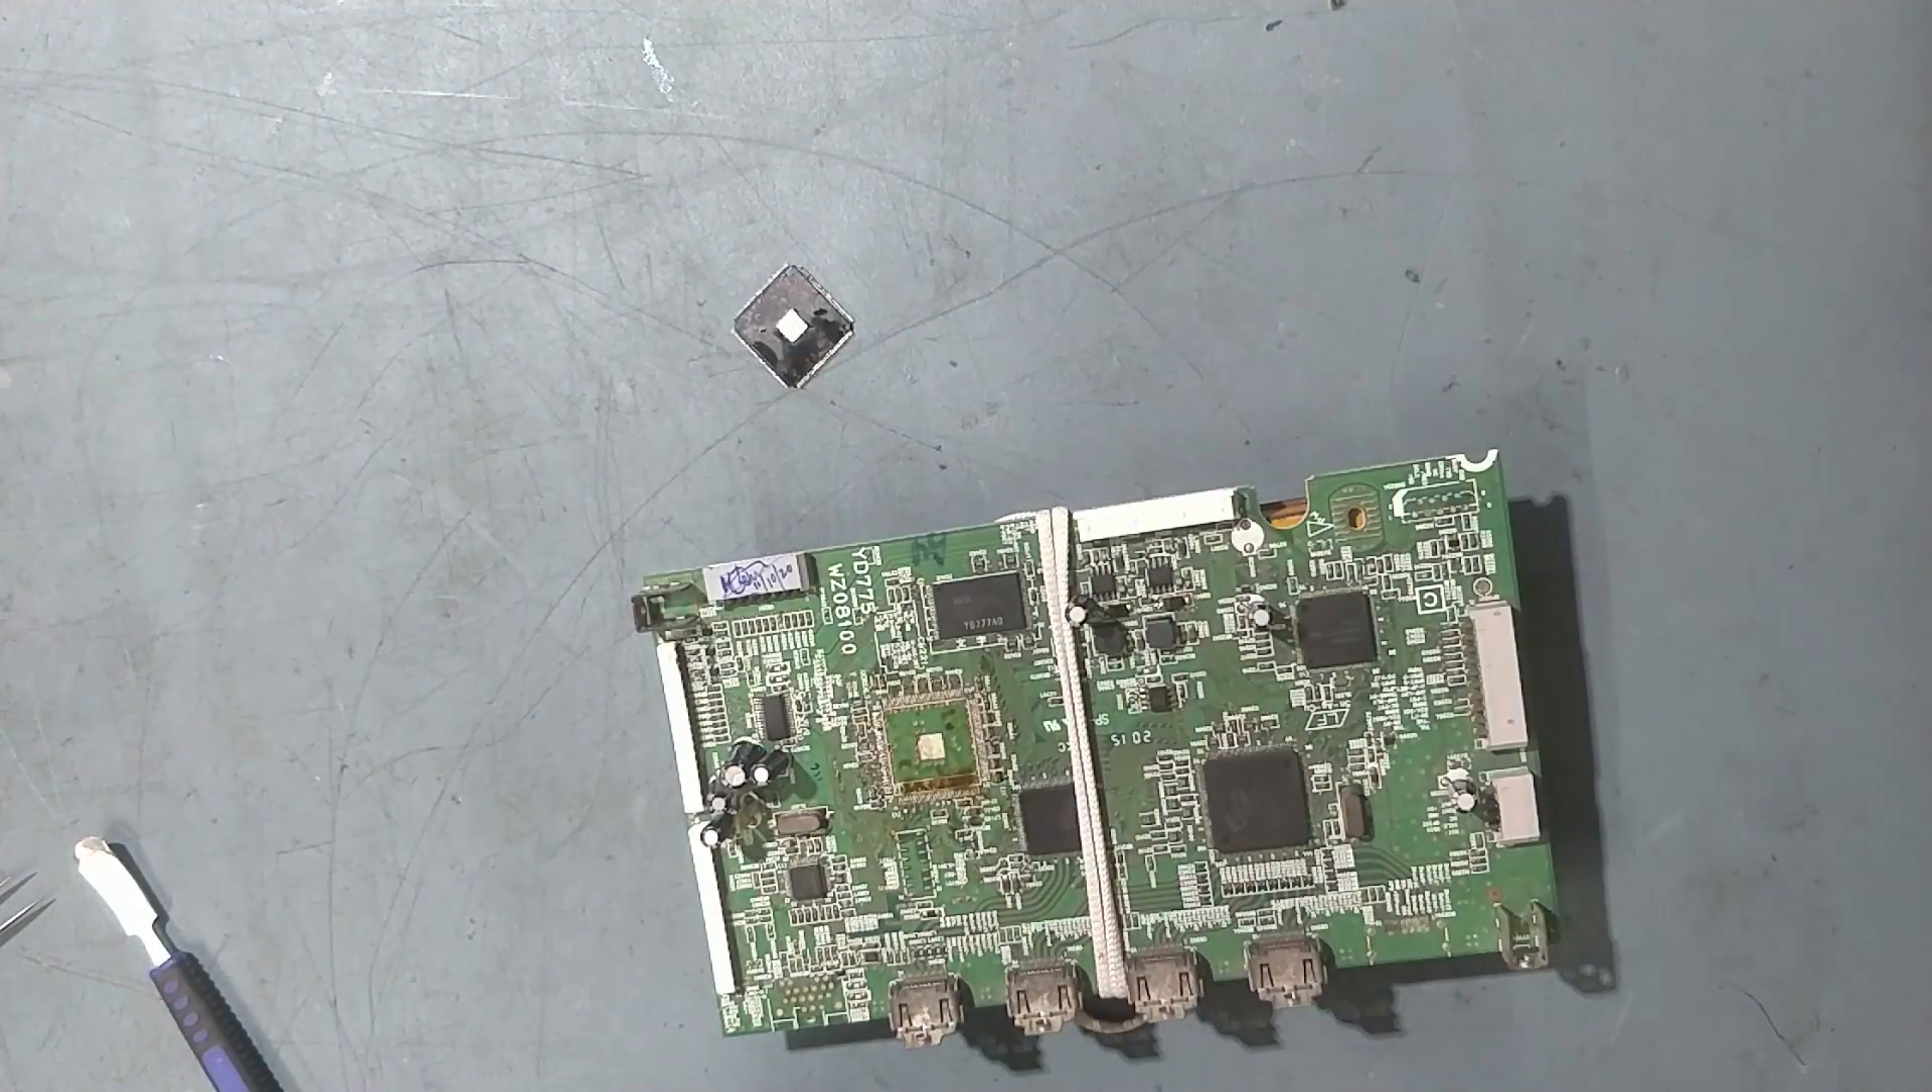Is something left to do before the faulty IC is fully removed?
No.